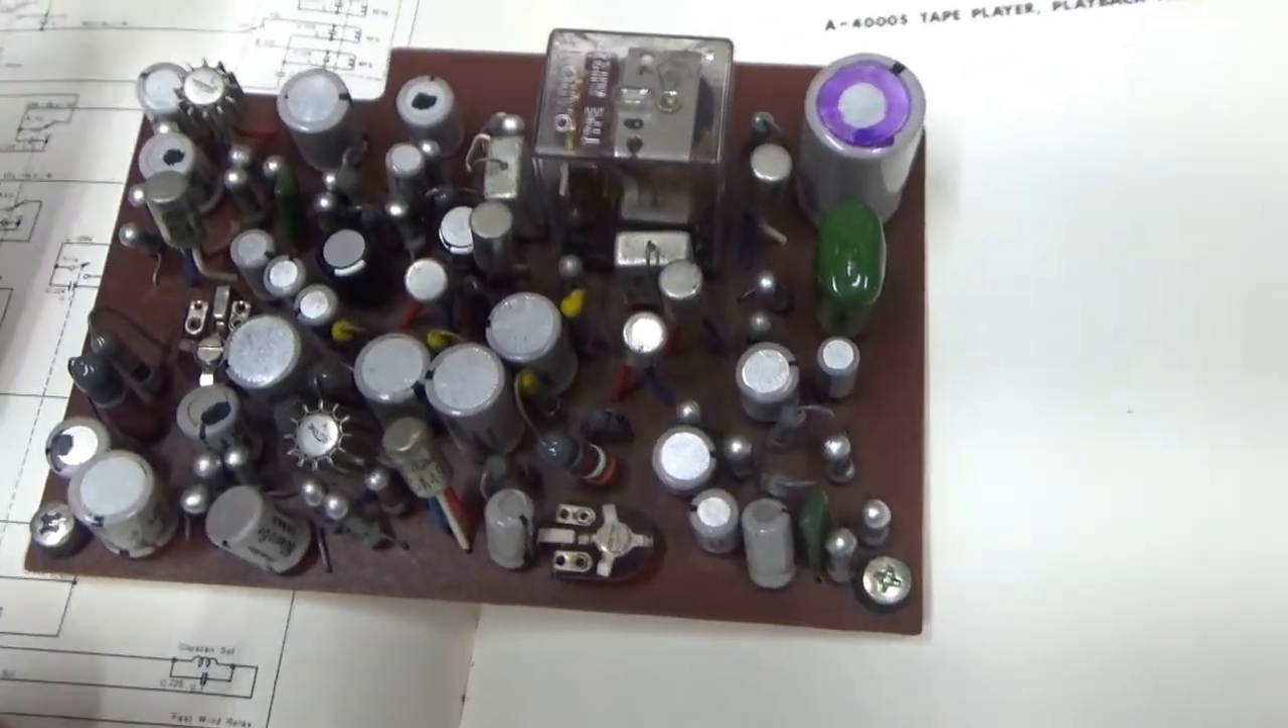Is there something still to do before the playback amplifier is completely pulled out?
No.